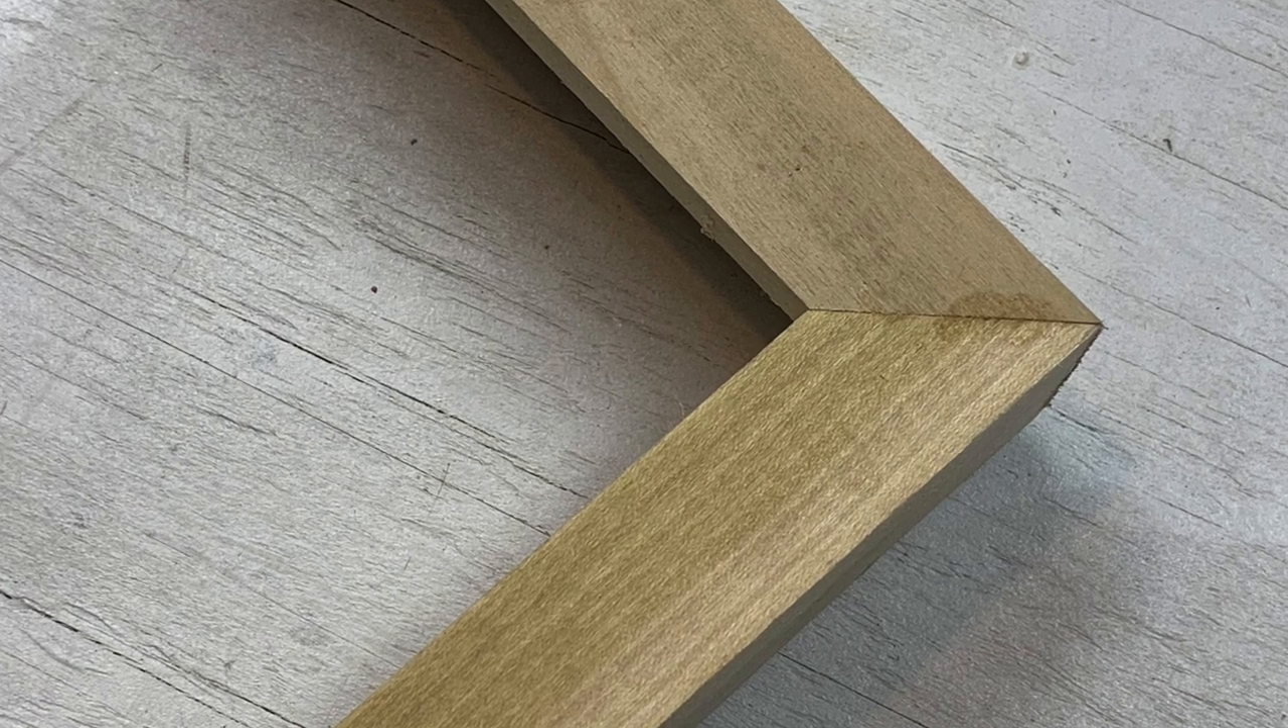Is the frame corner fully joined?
Yes.